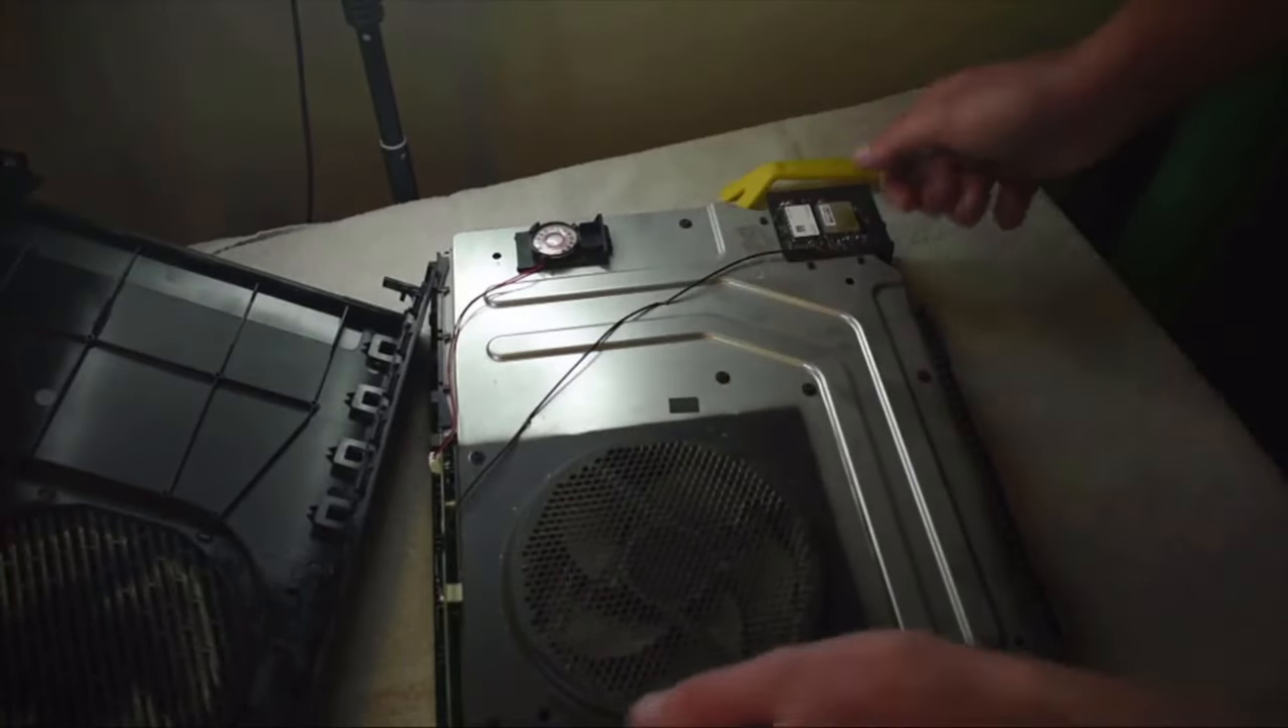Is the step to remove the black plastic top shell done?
Yes.